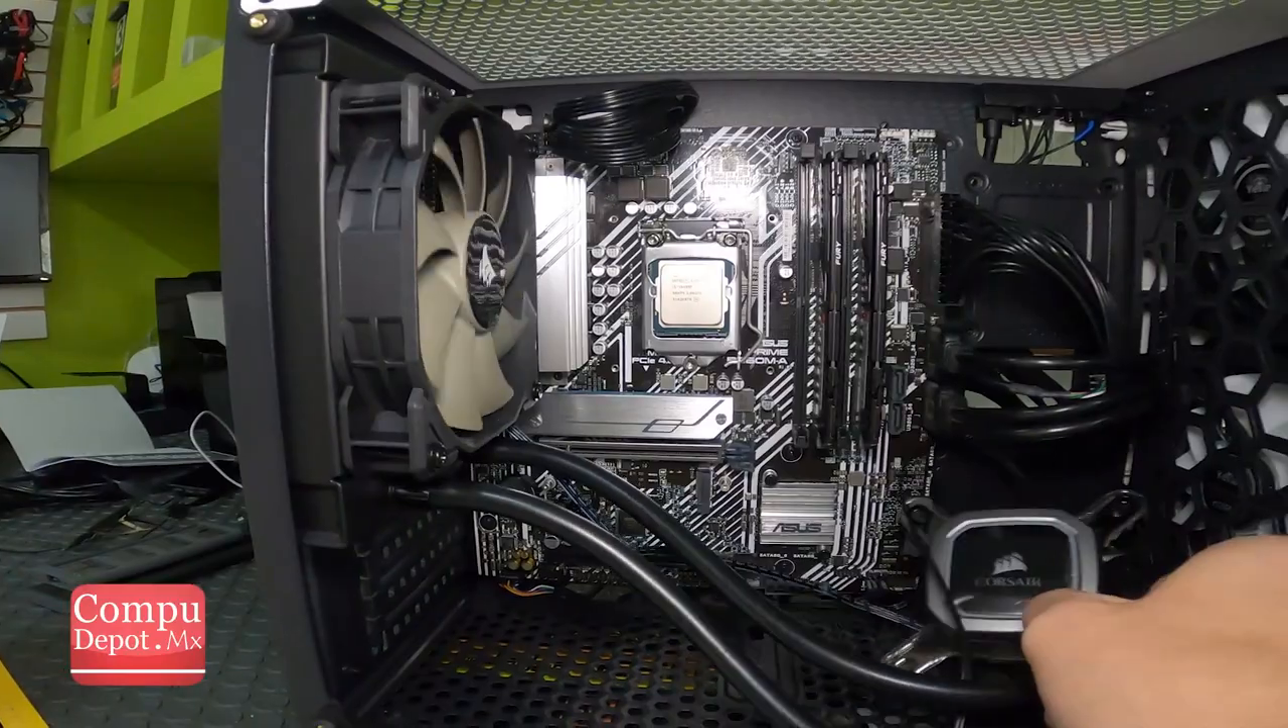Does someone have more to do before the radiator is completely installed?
No.